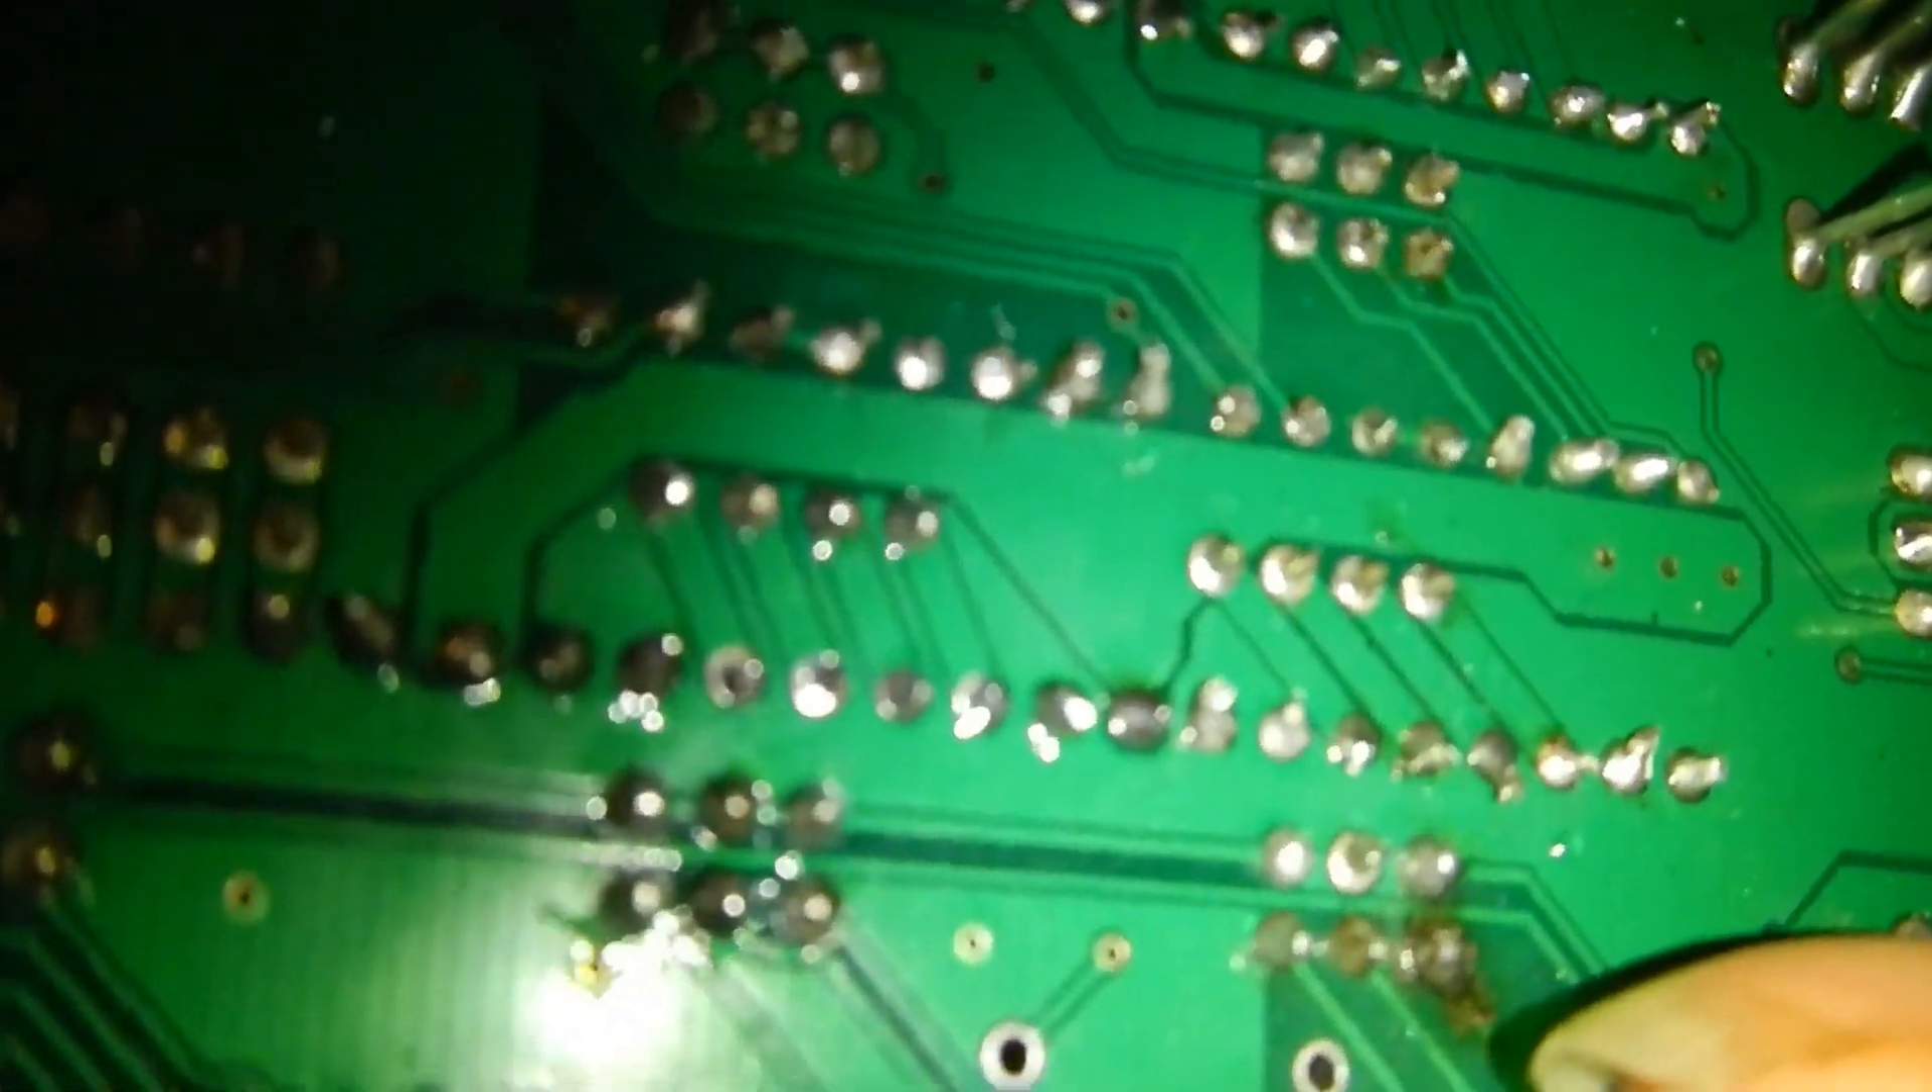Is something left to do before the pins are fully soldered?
No.